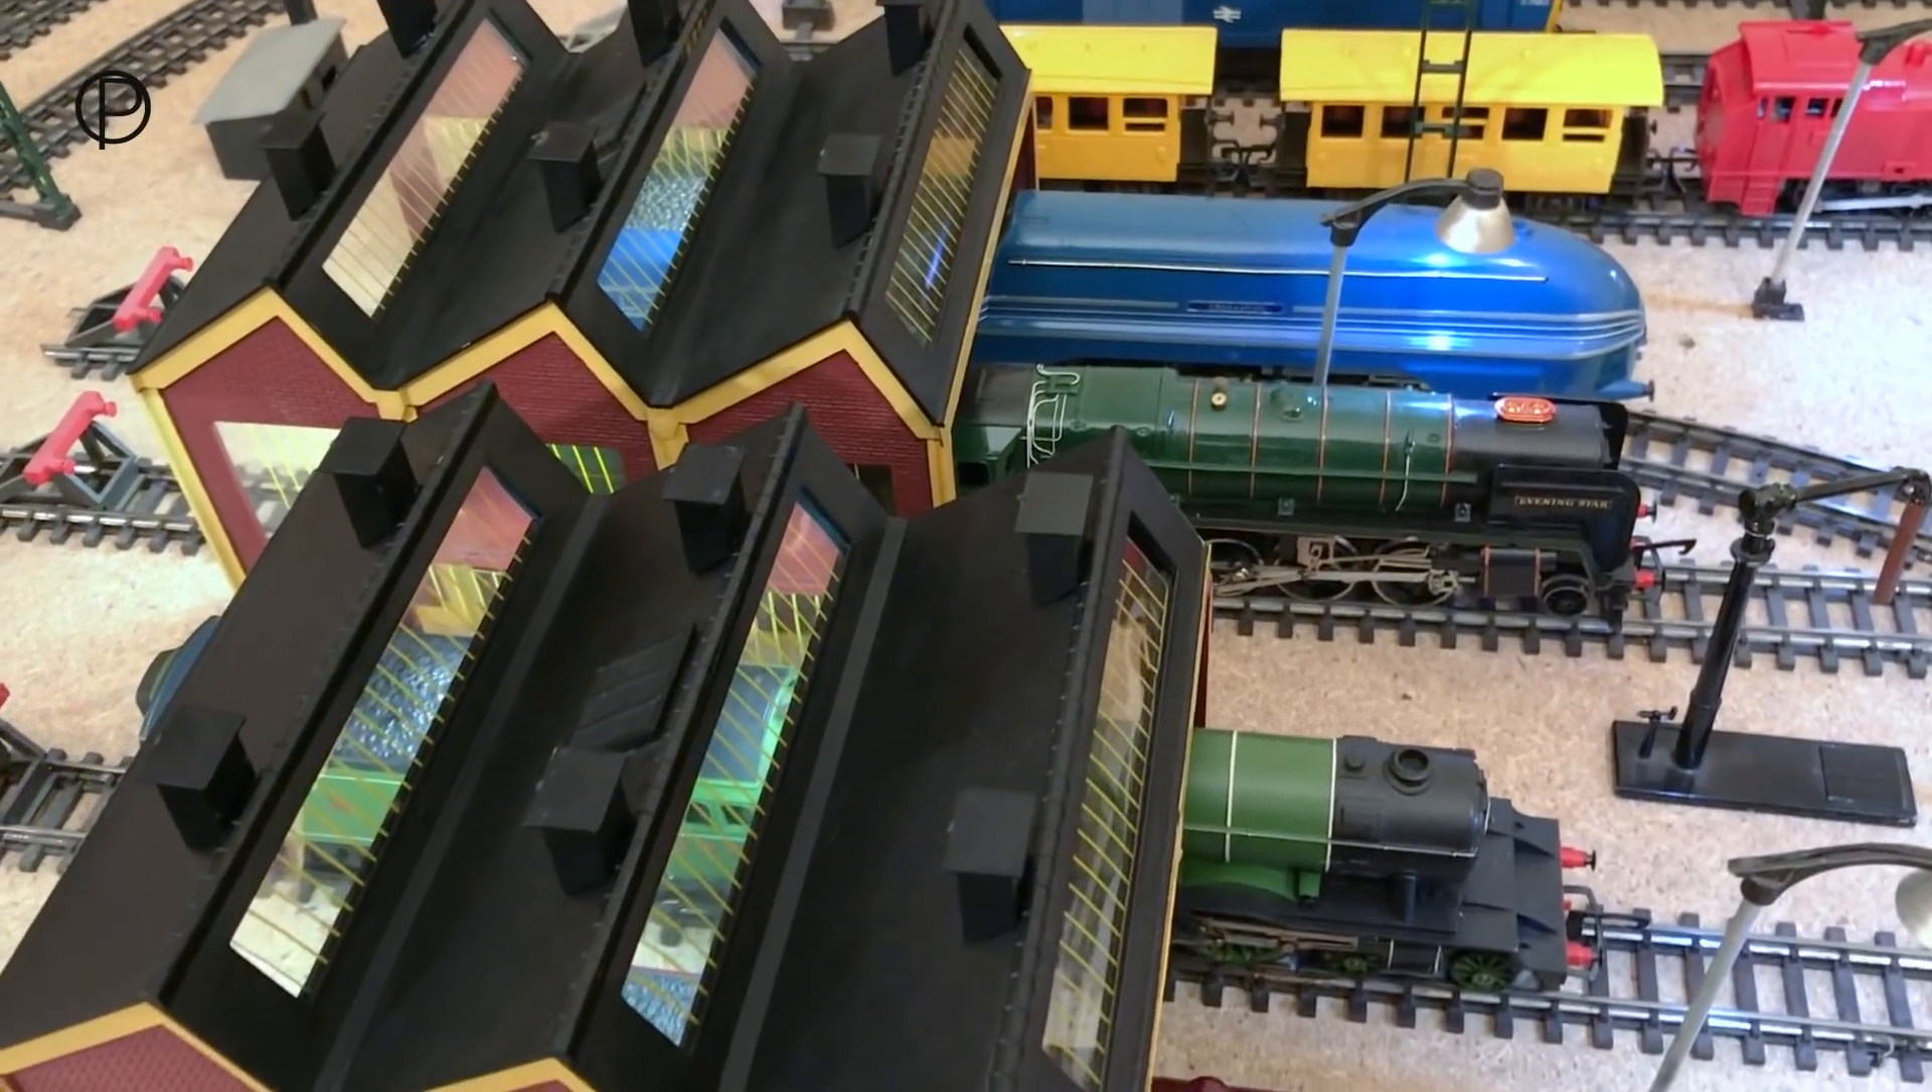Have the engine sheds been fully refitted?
Yes.